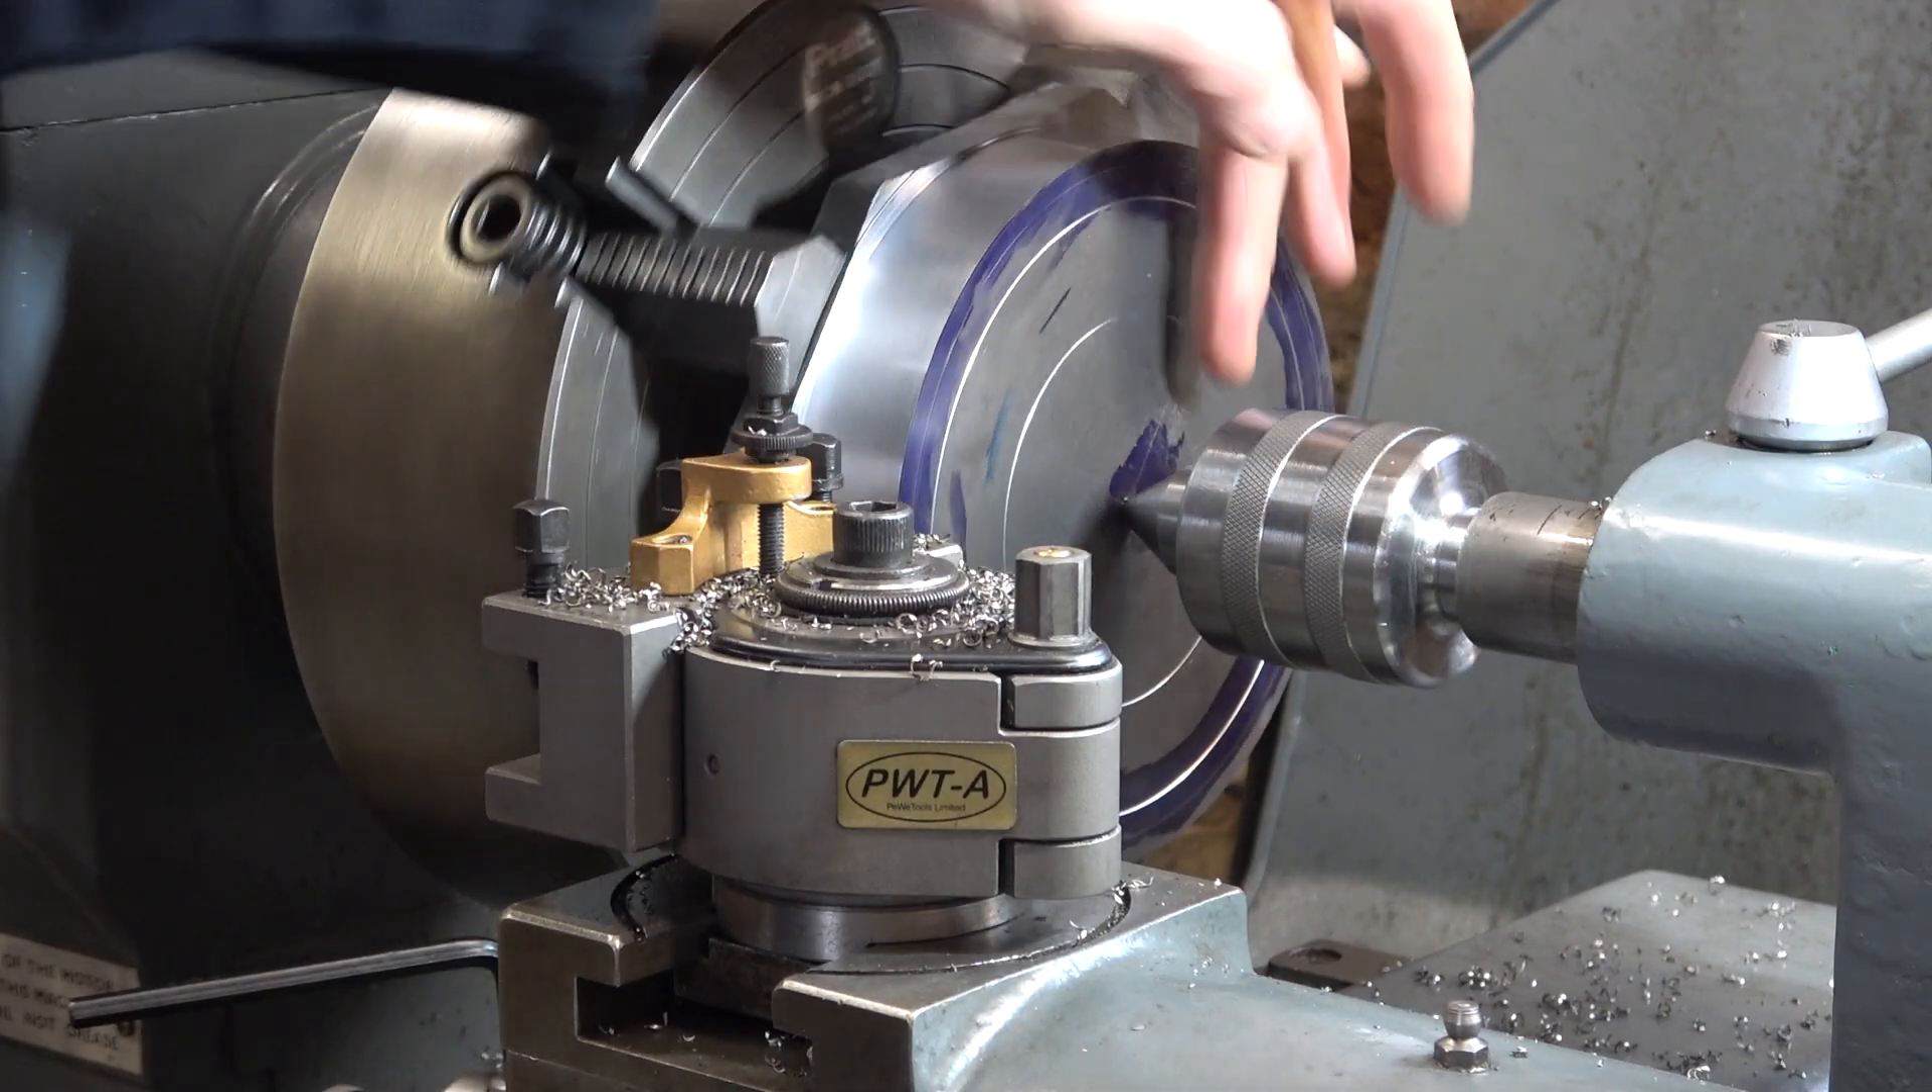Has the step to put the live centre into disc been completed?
Yes.